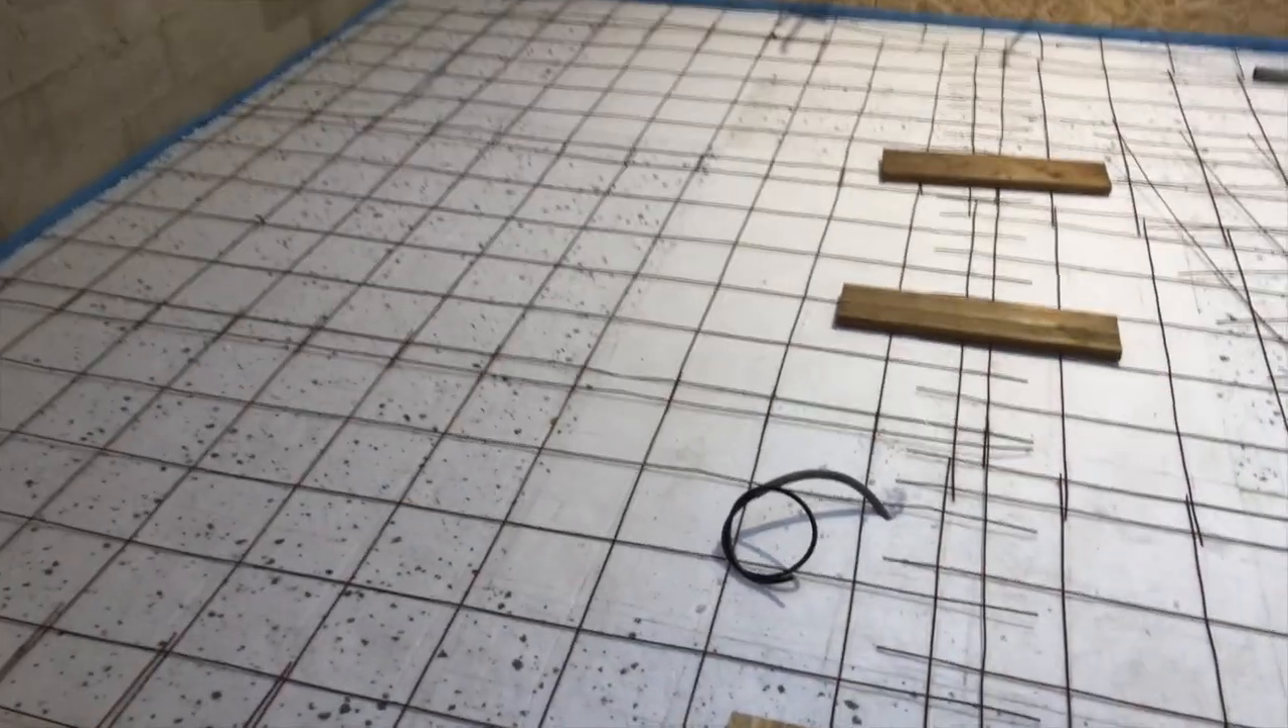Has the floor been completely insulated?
Yes.